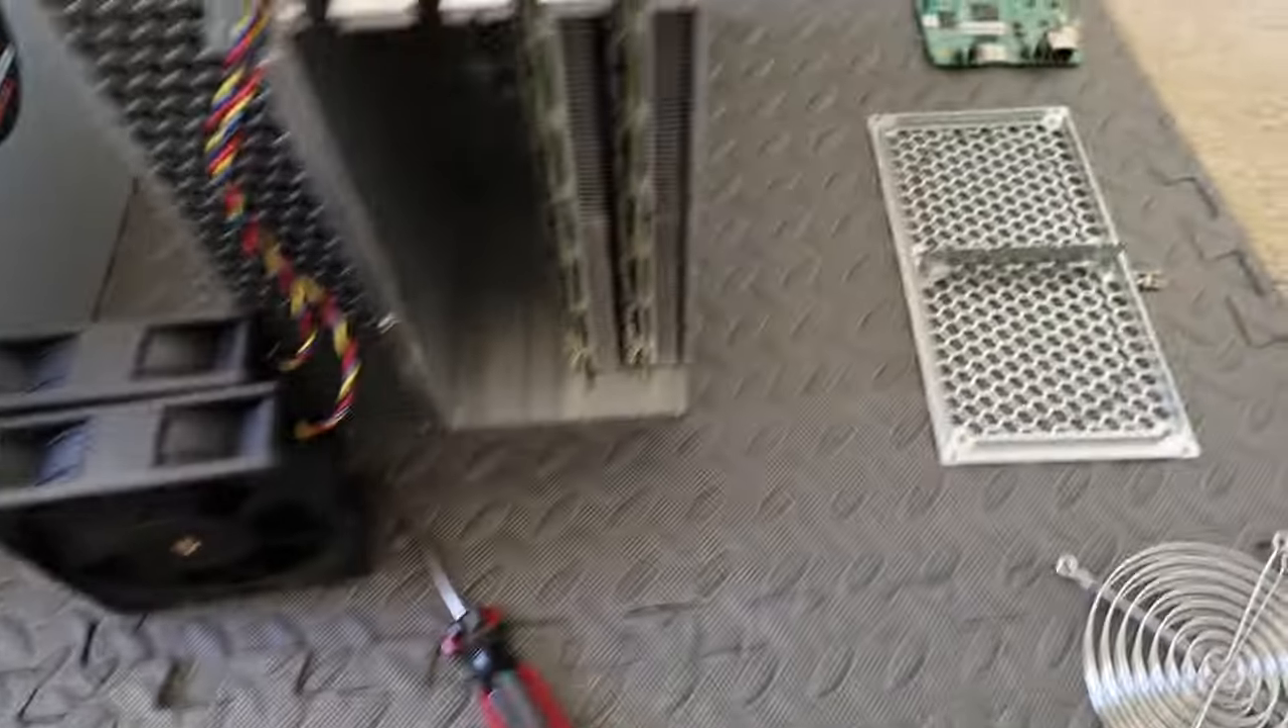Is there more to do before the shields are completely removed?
No.